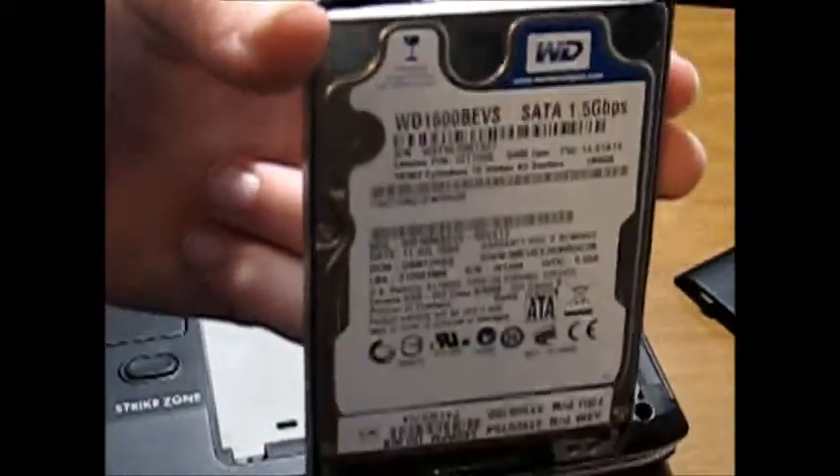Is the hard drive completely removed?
Yes.